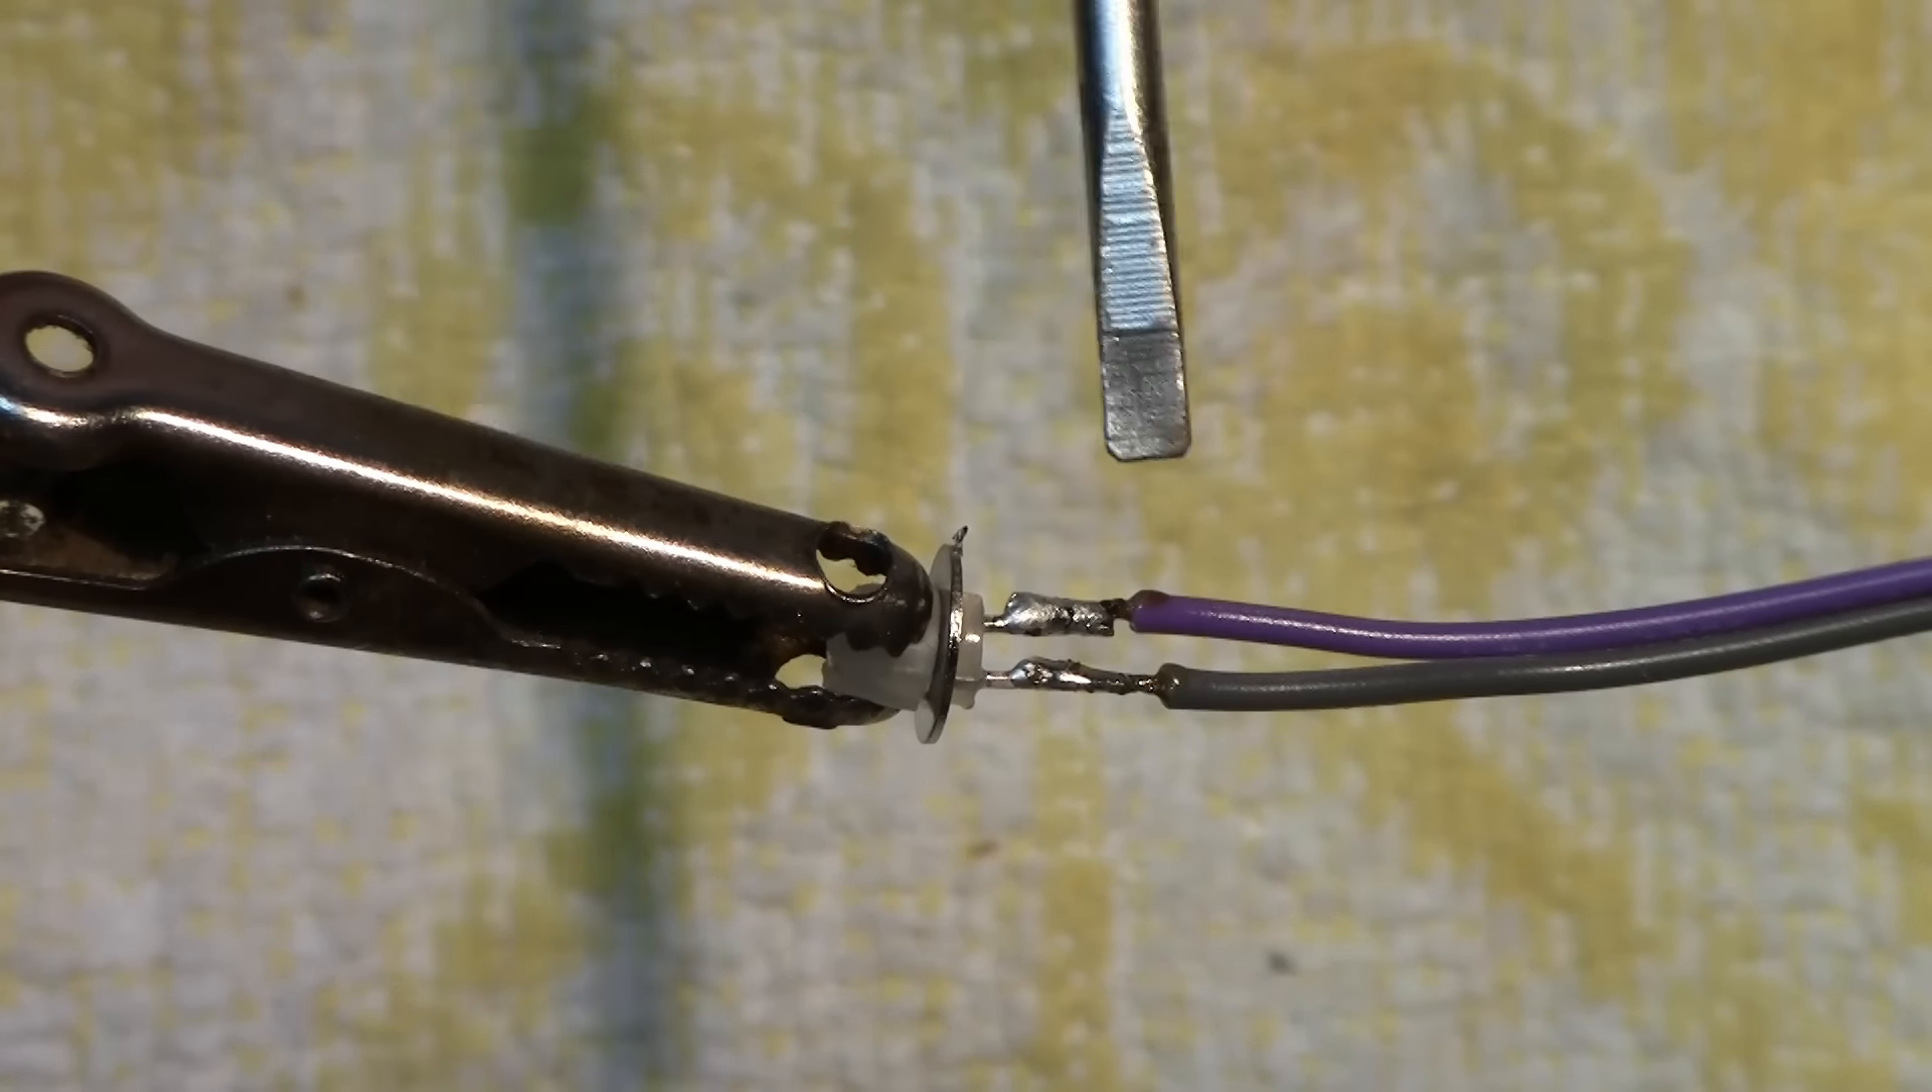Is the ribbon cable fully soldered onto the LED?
Yes.